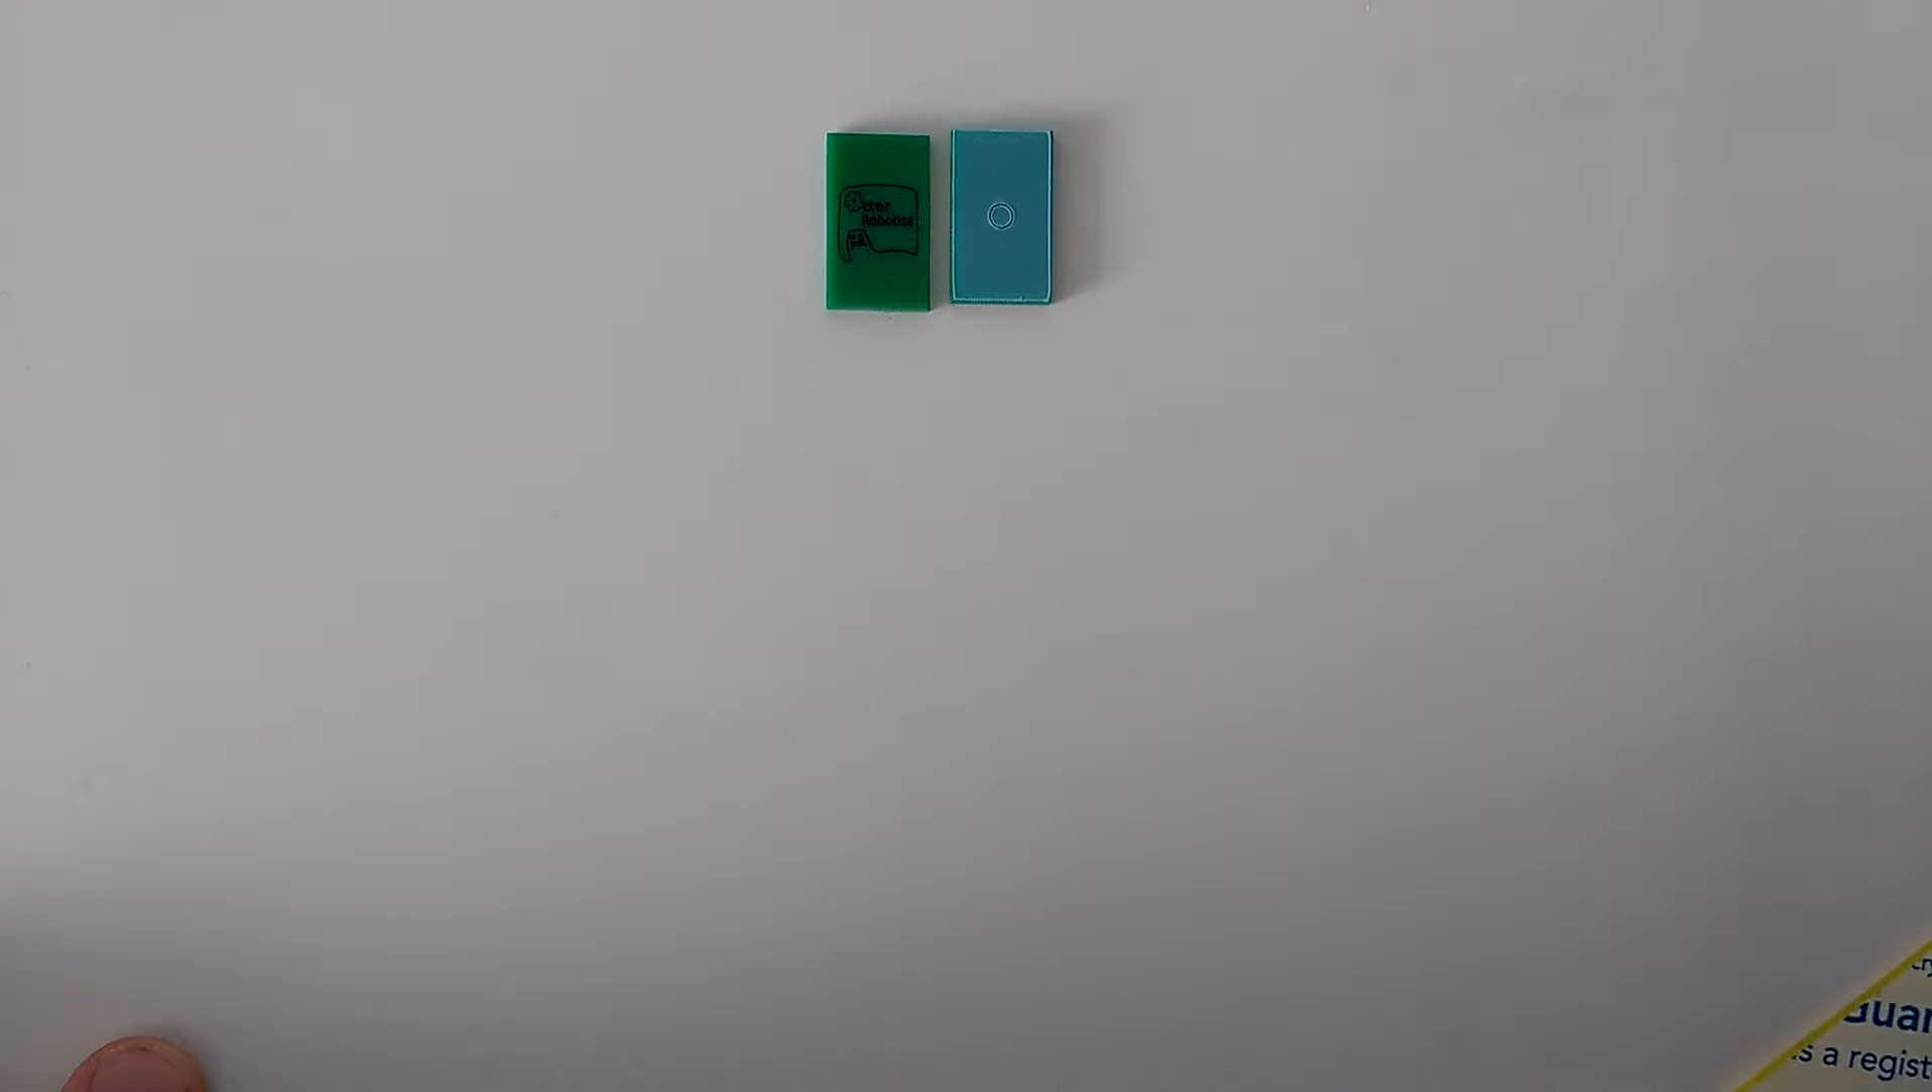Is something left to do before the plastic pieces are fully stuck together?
Yes.